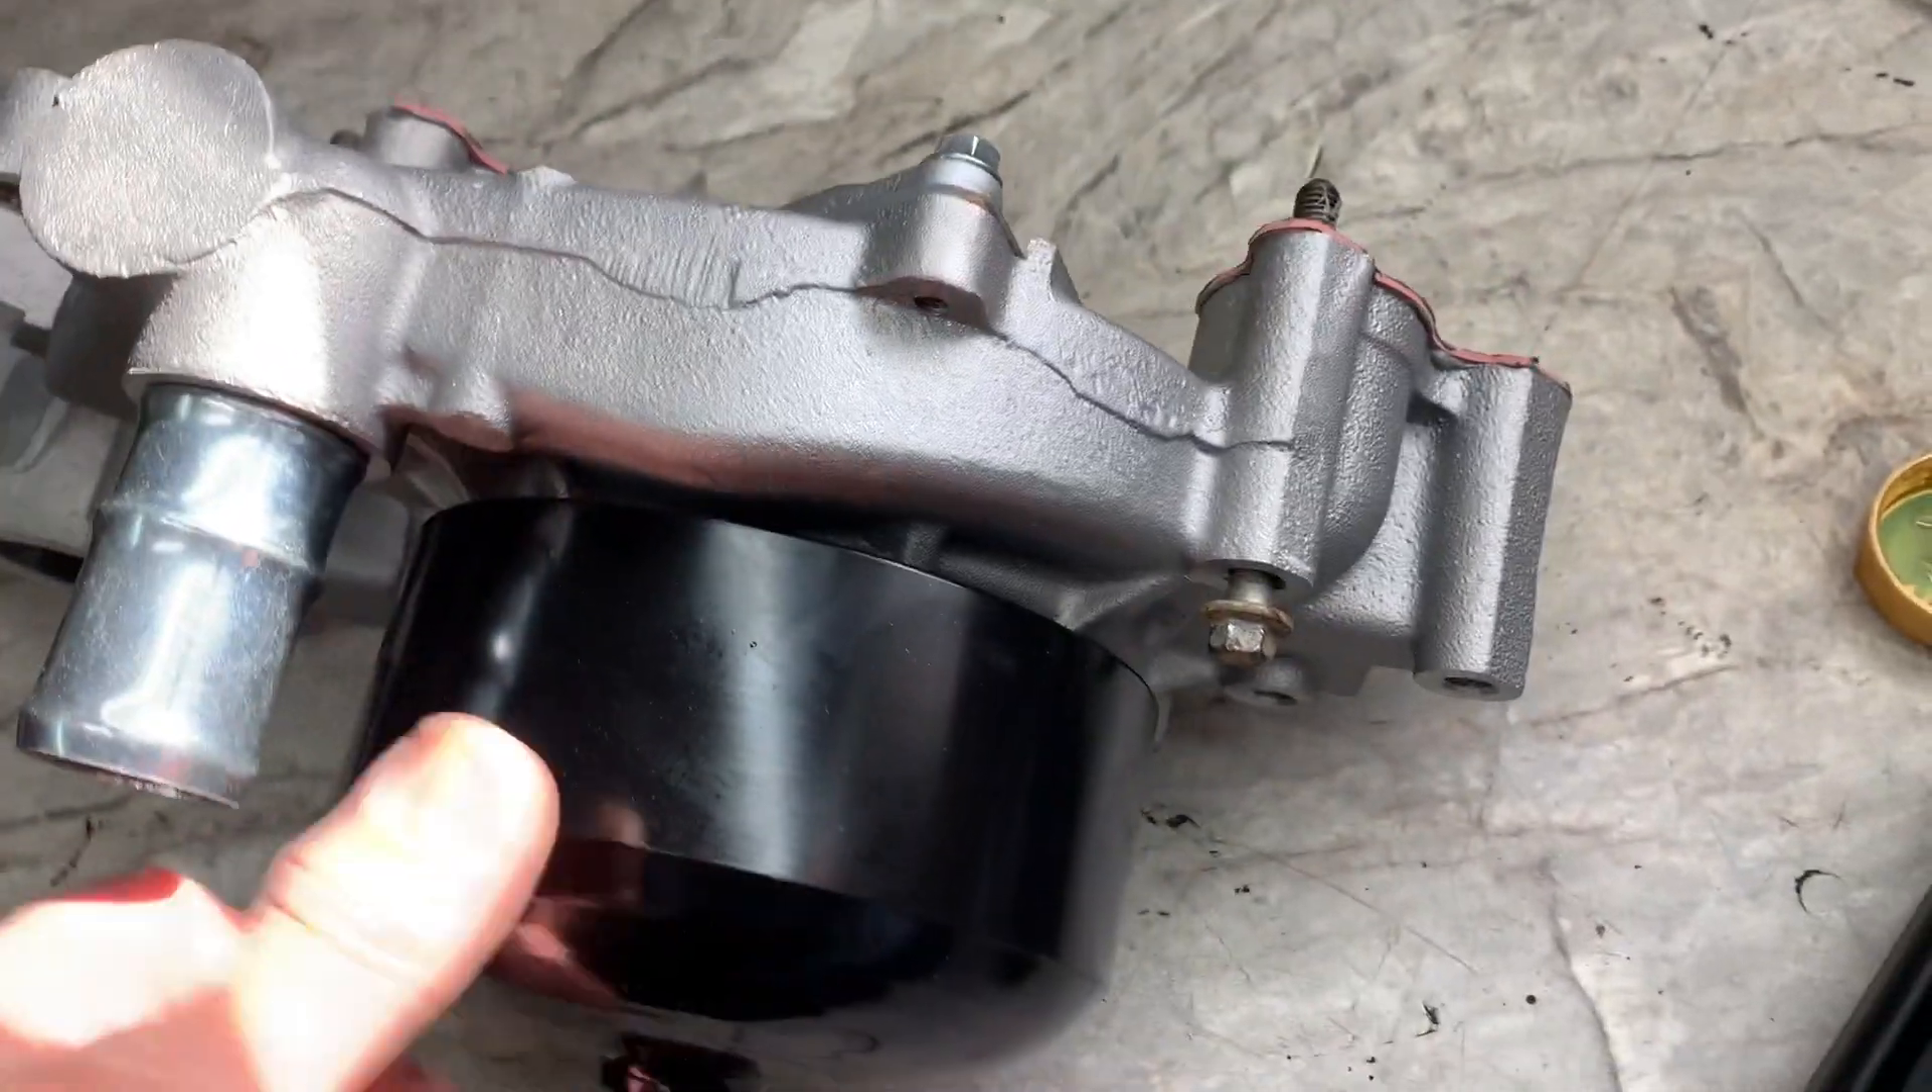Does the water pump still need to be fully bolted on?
Yes.